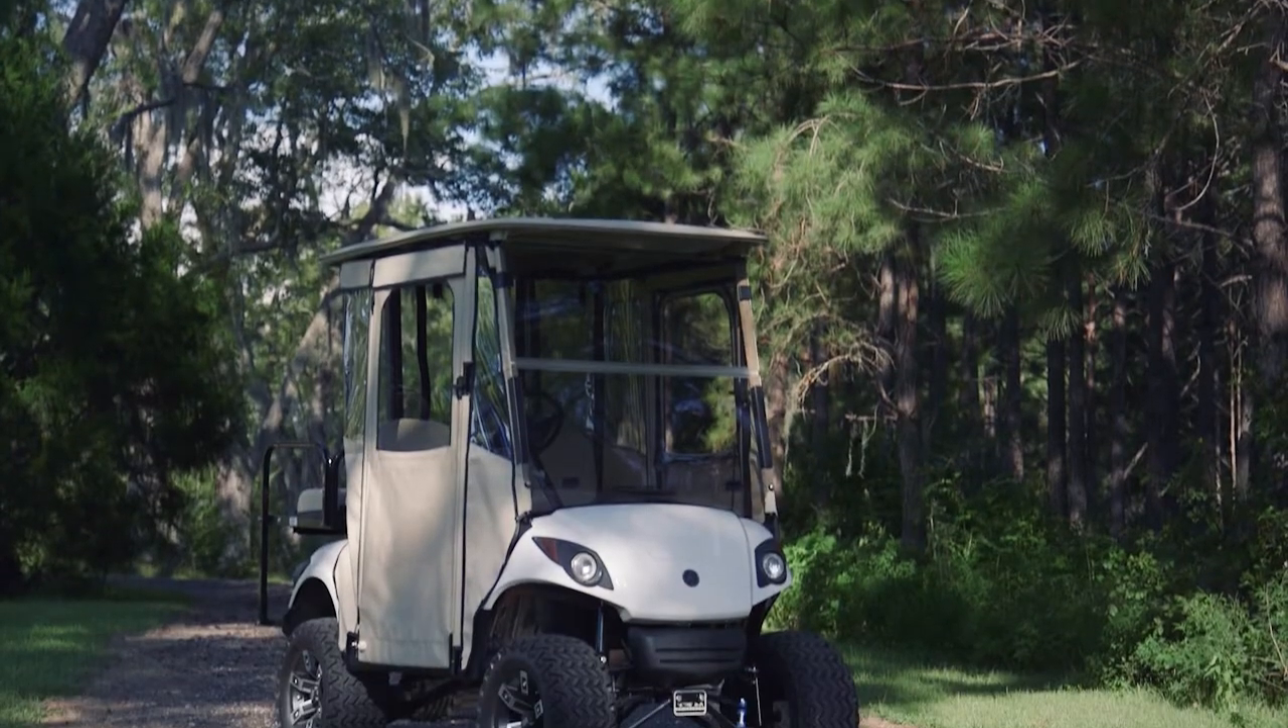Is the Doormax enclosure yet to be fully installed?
No.